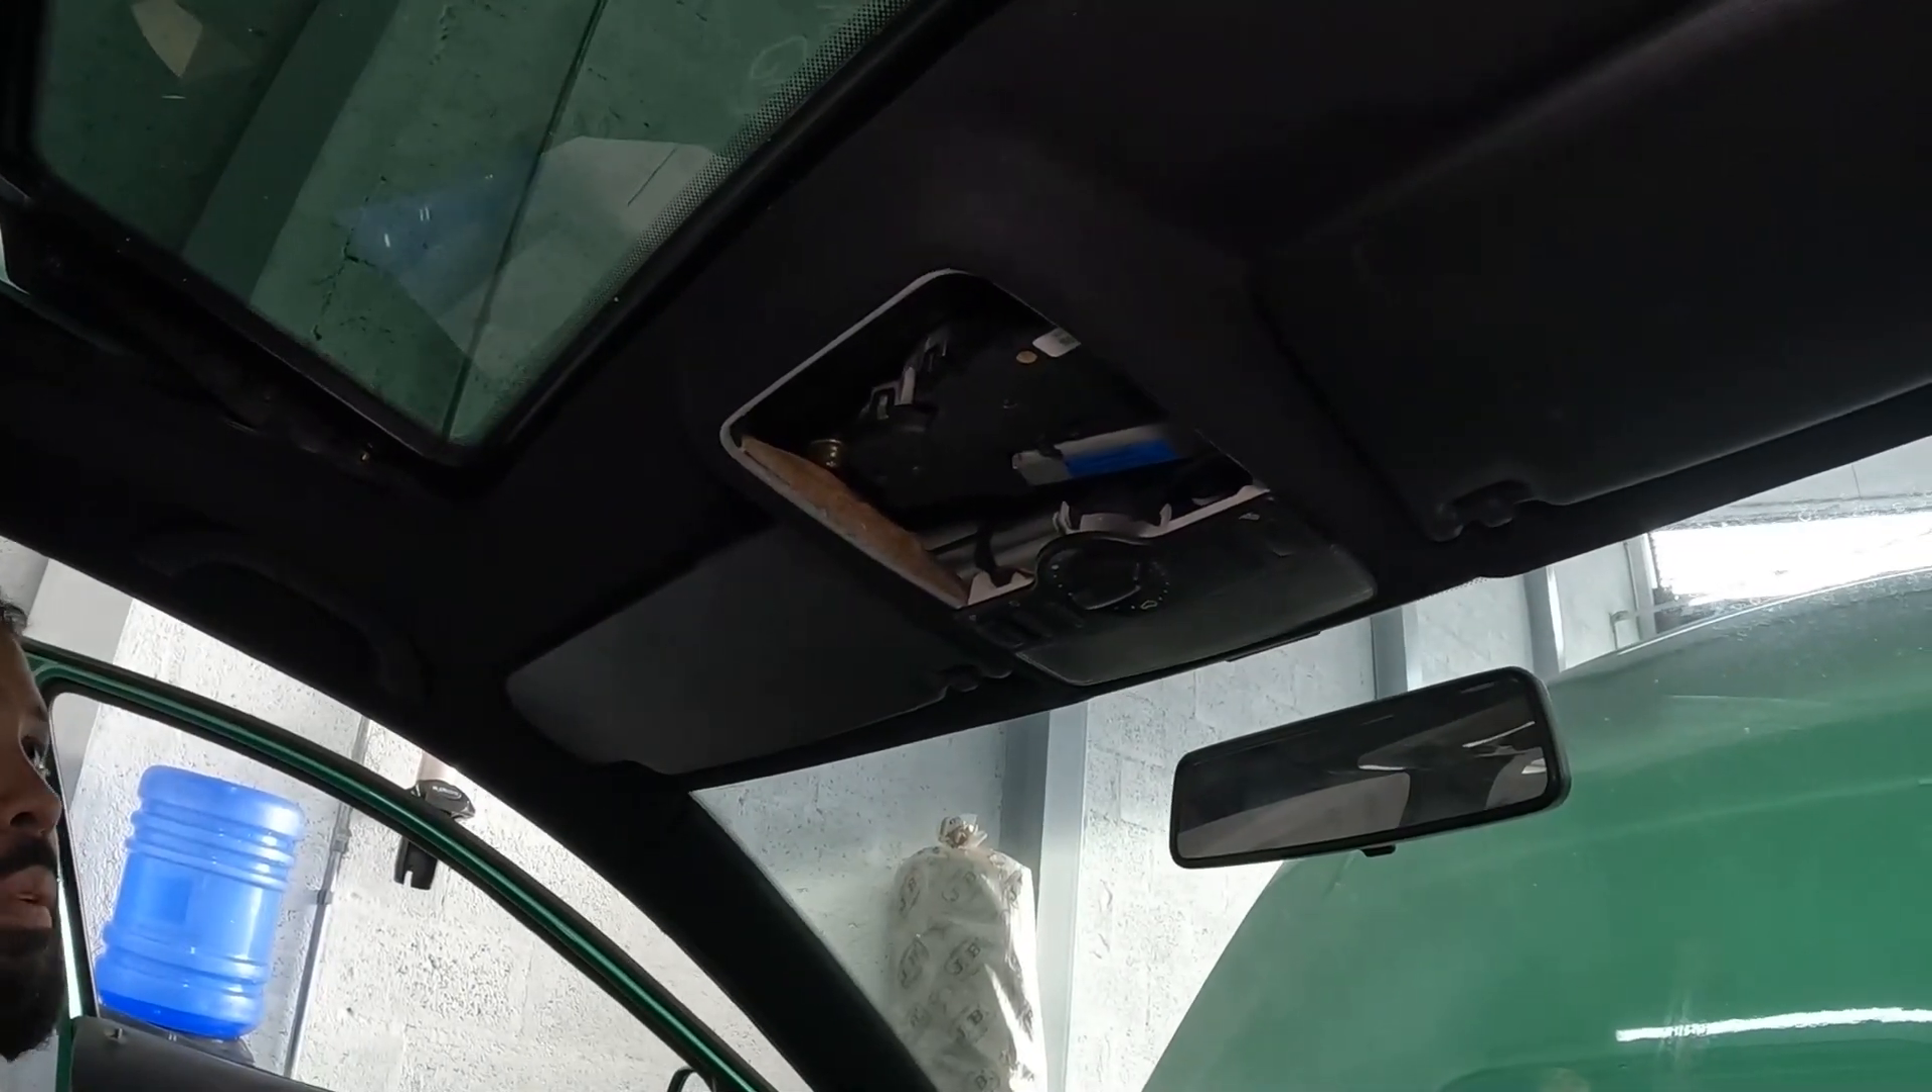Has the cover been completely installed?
No.